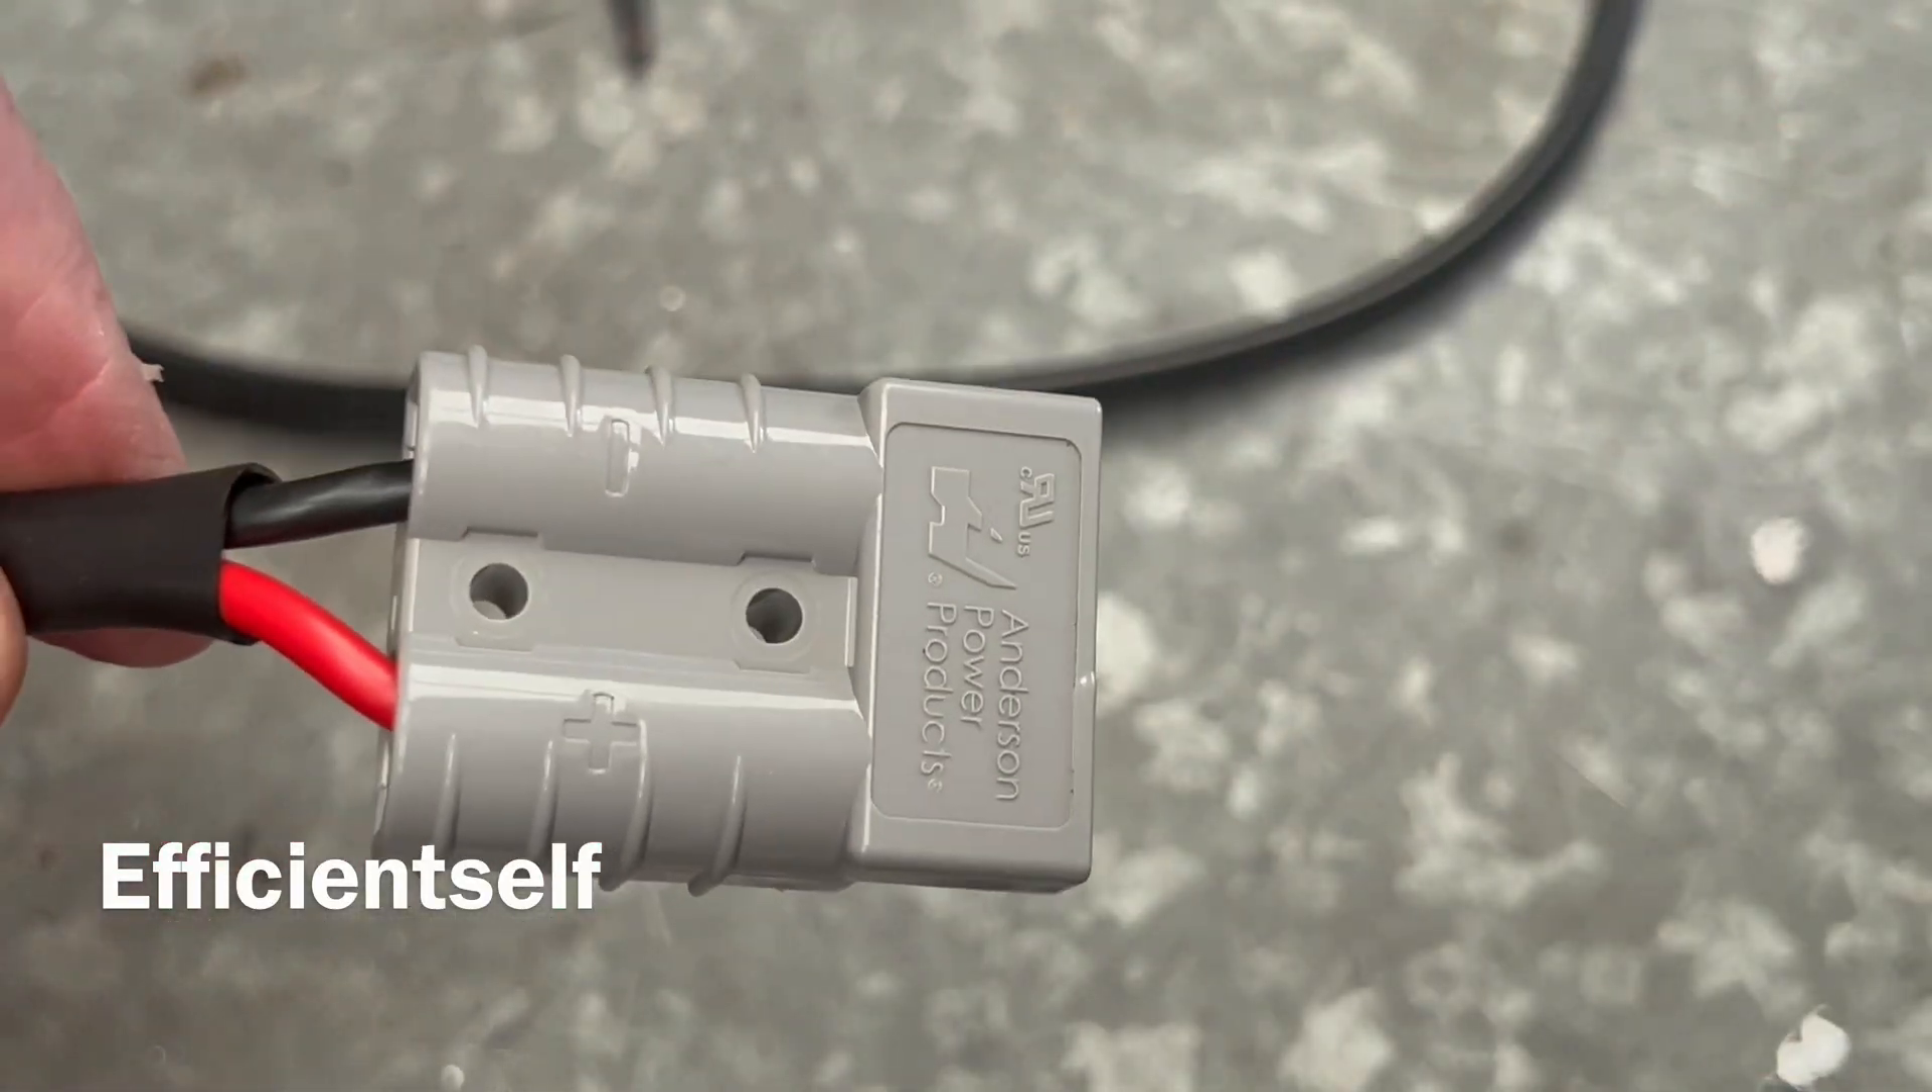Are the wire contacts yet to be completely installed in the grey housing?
No.